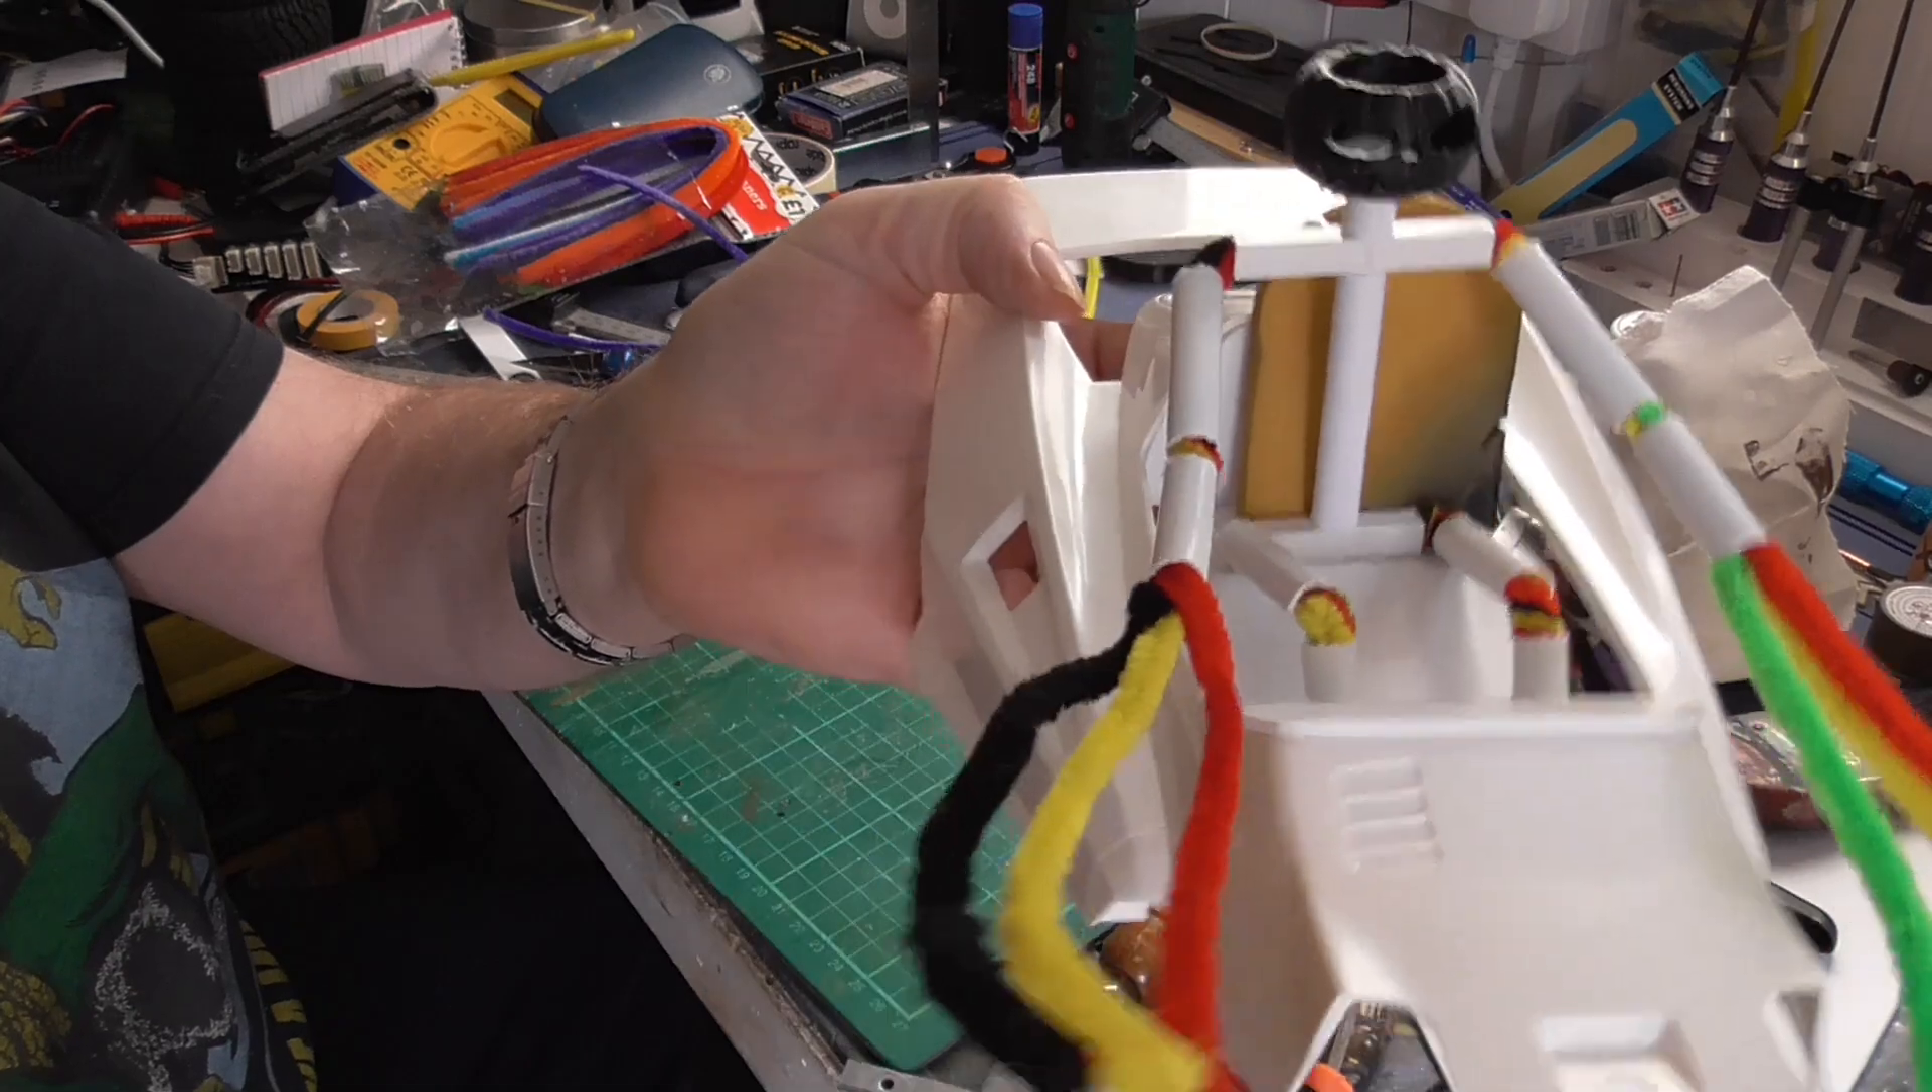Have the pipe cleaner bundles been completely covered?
No.